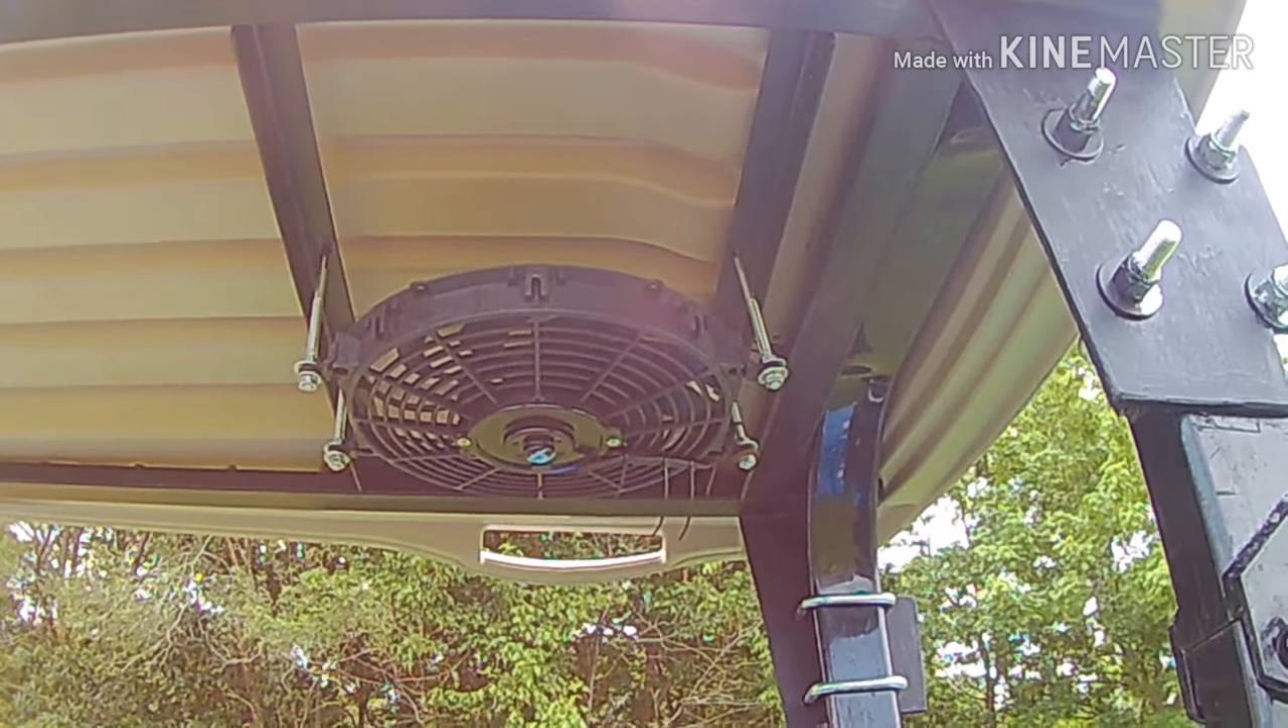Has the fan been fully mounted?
Yes.